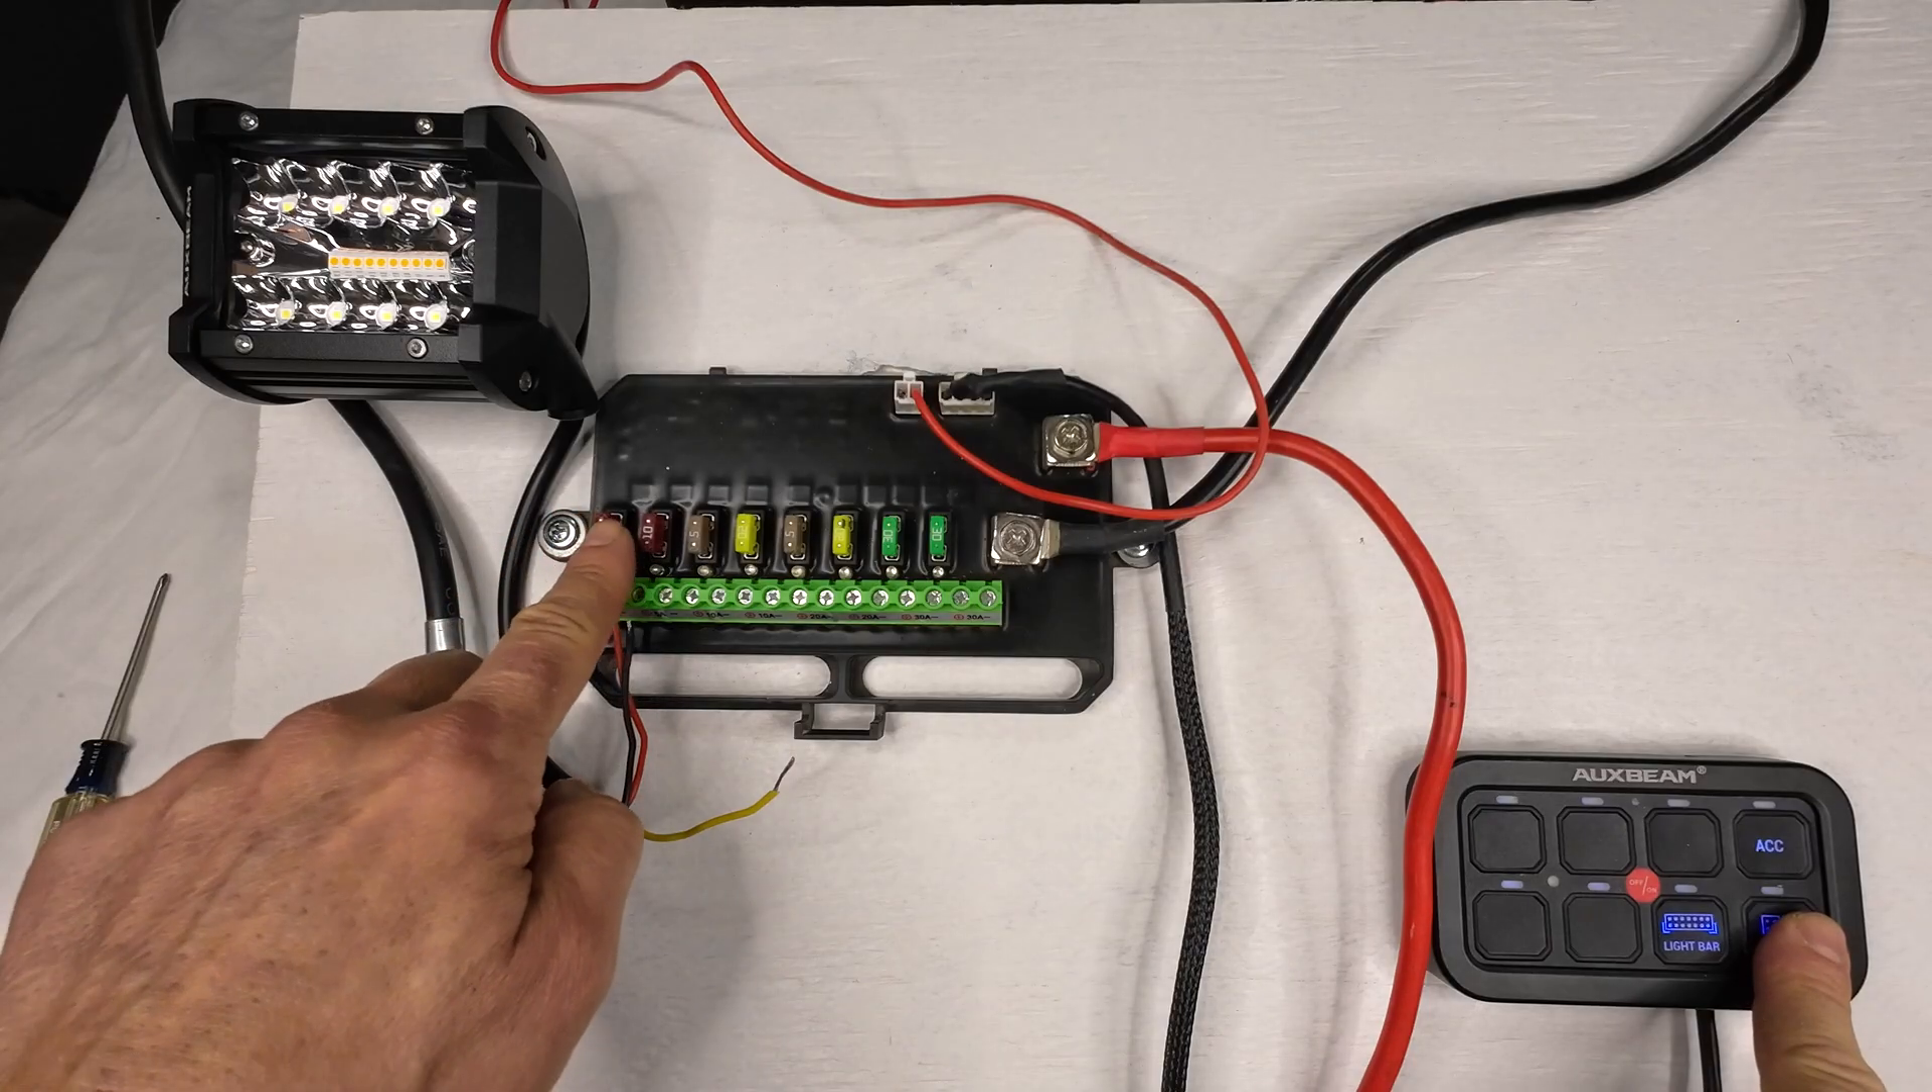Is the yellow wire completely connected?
No.